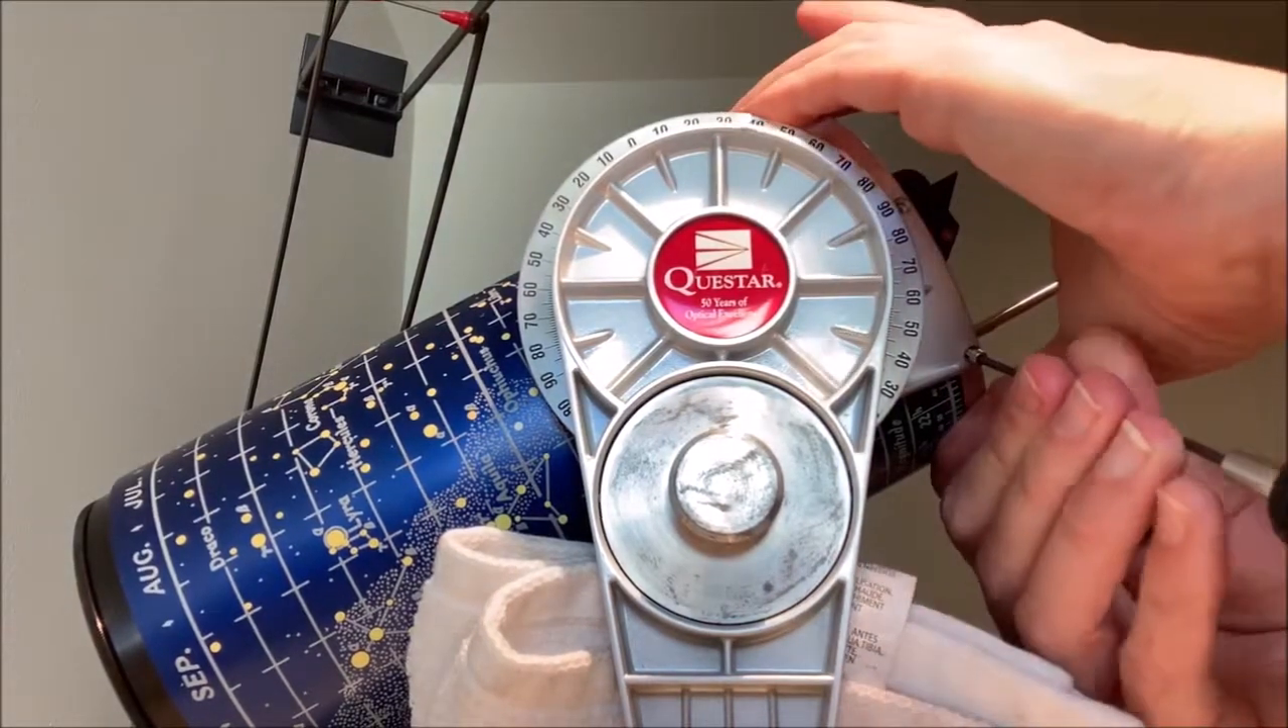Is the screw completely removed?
No.